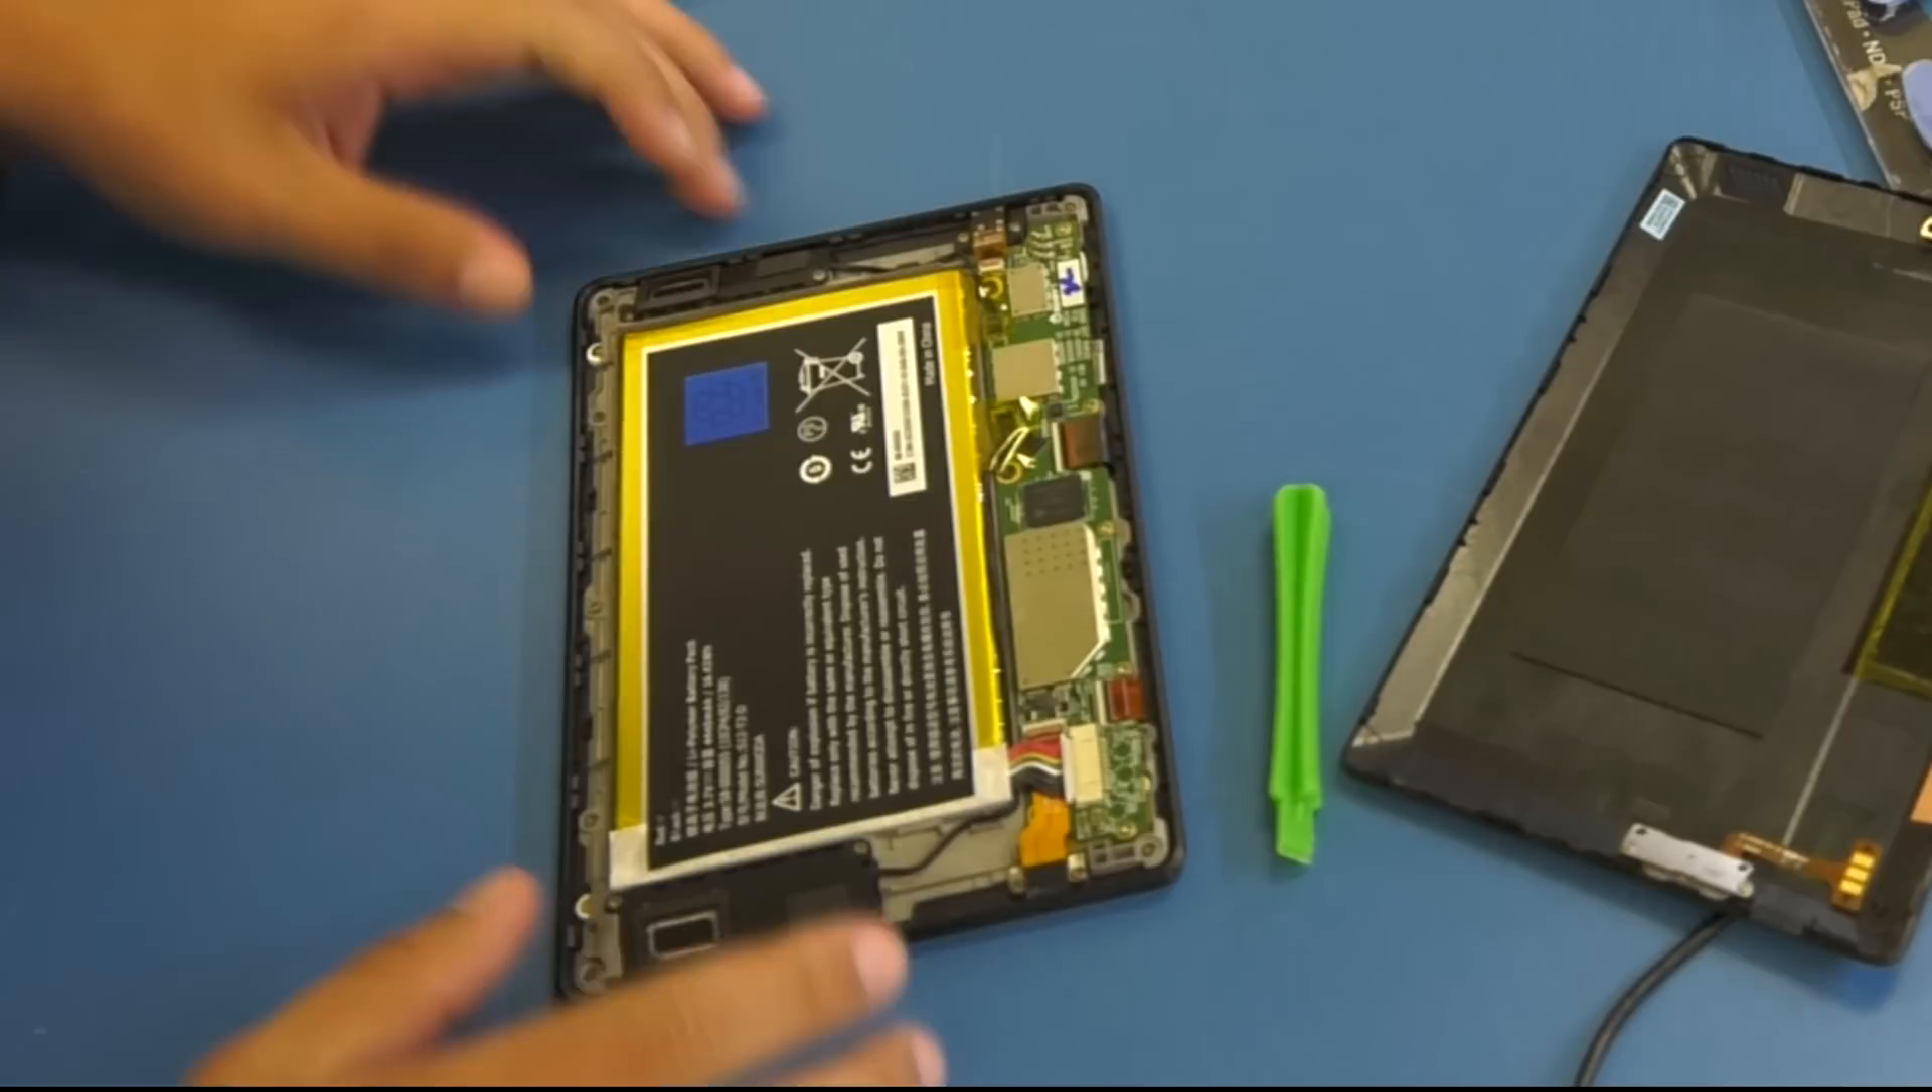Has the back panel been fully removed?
Yes.